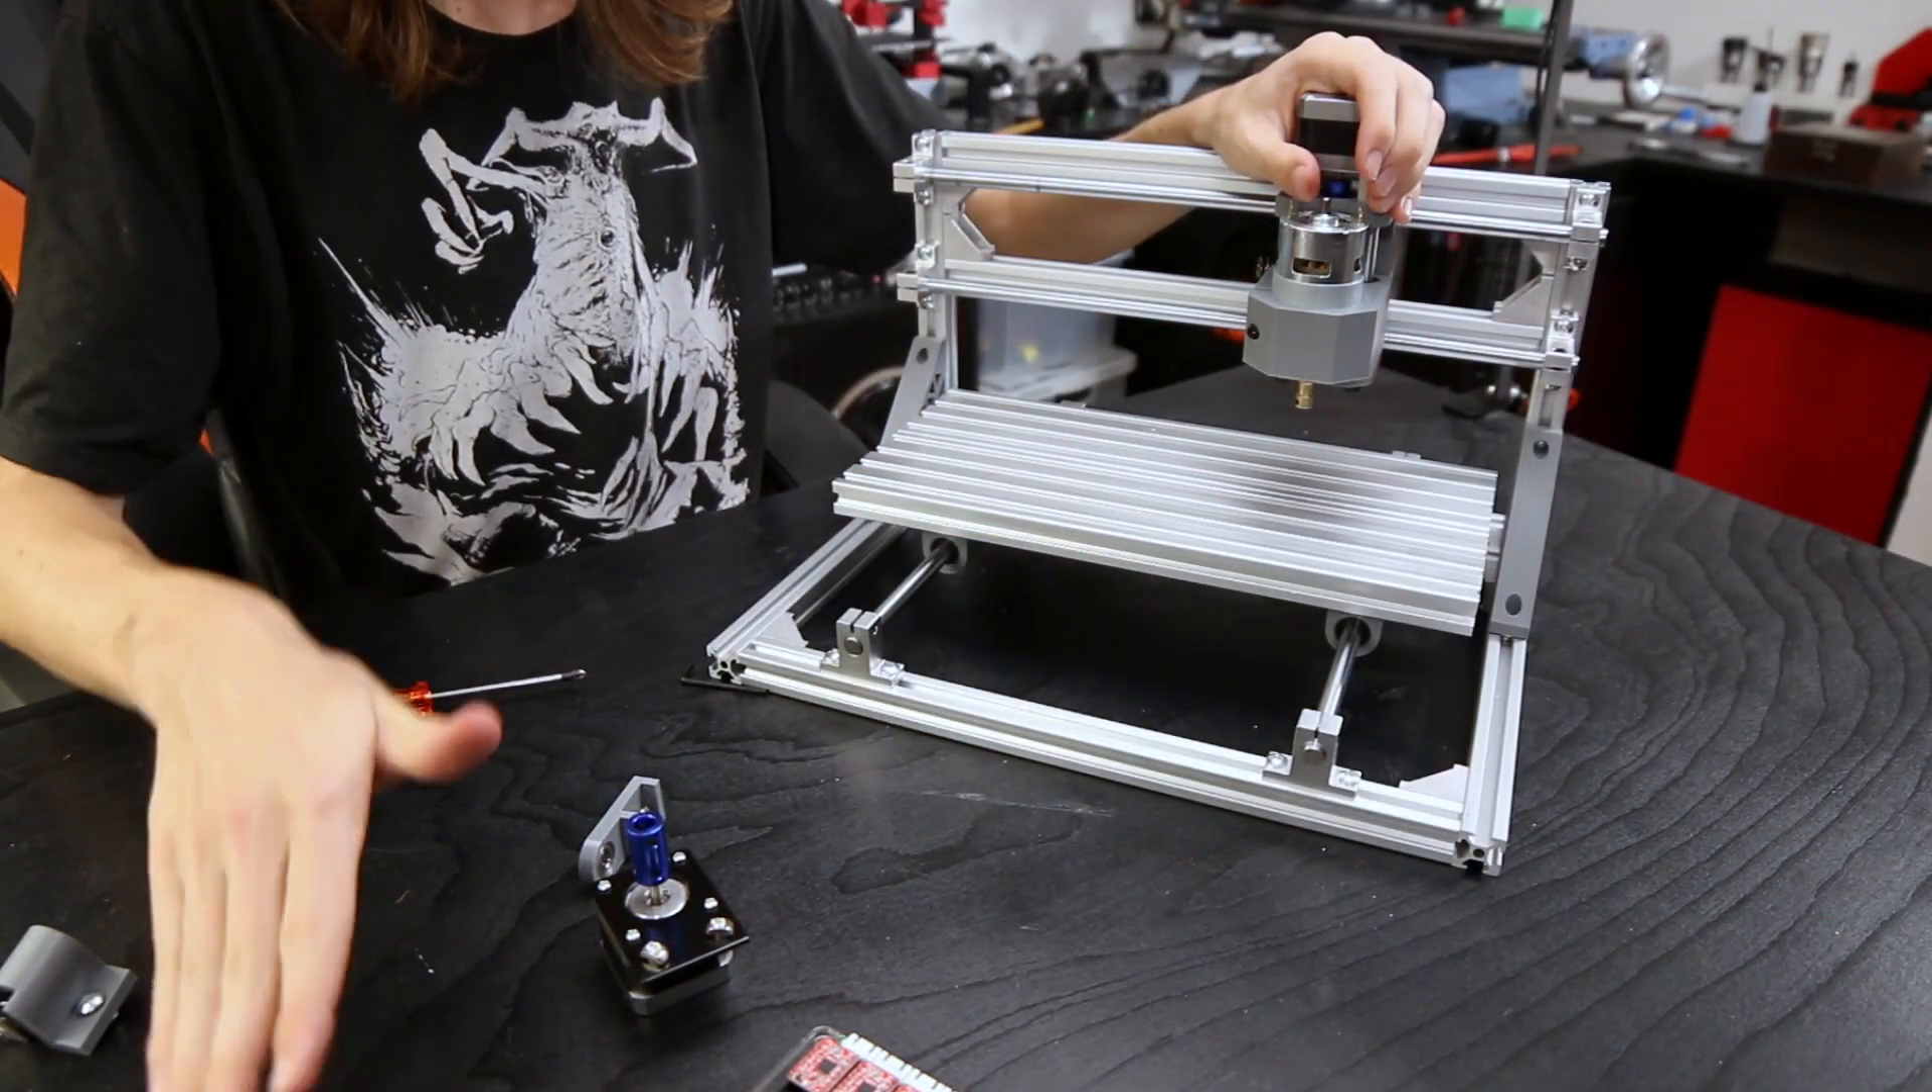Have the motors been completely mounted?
No.